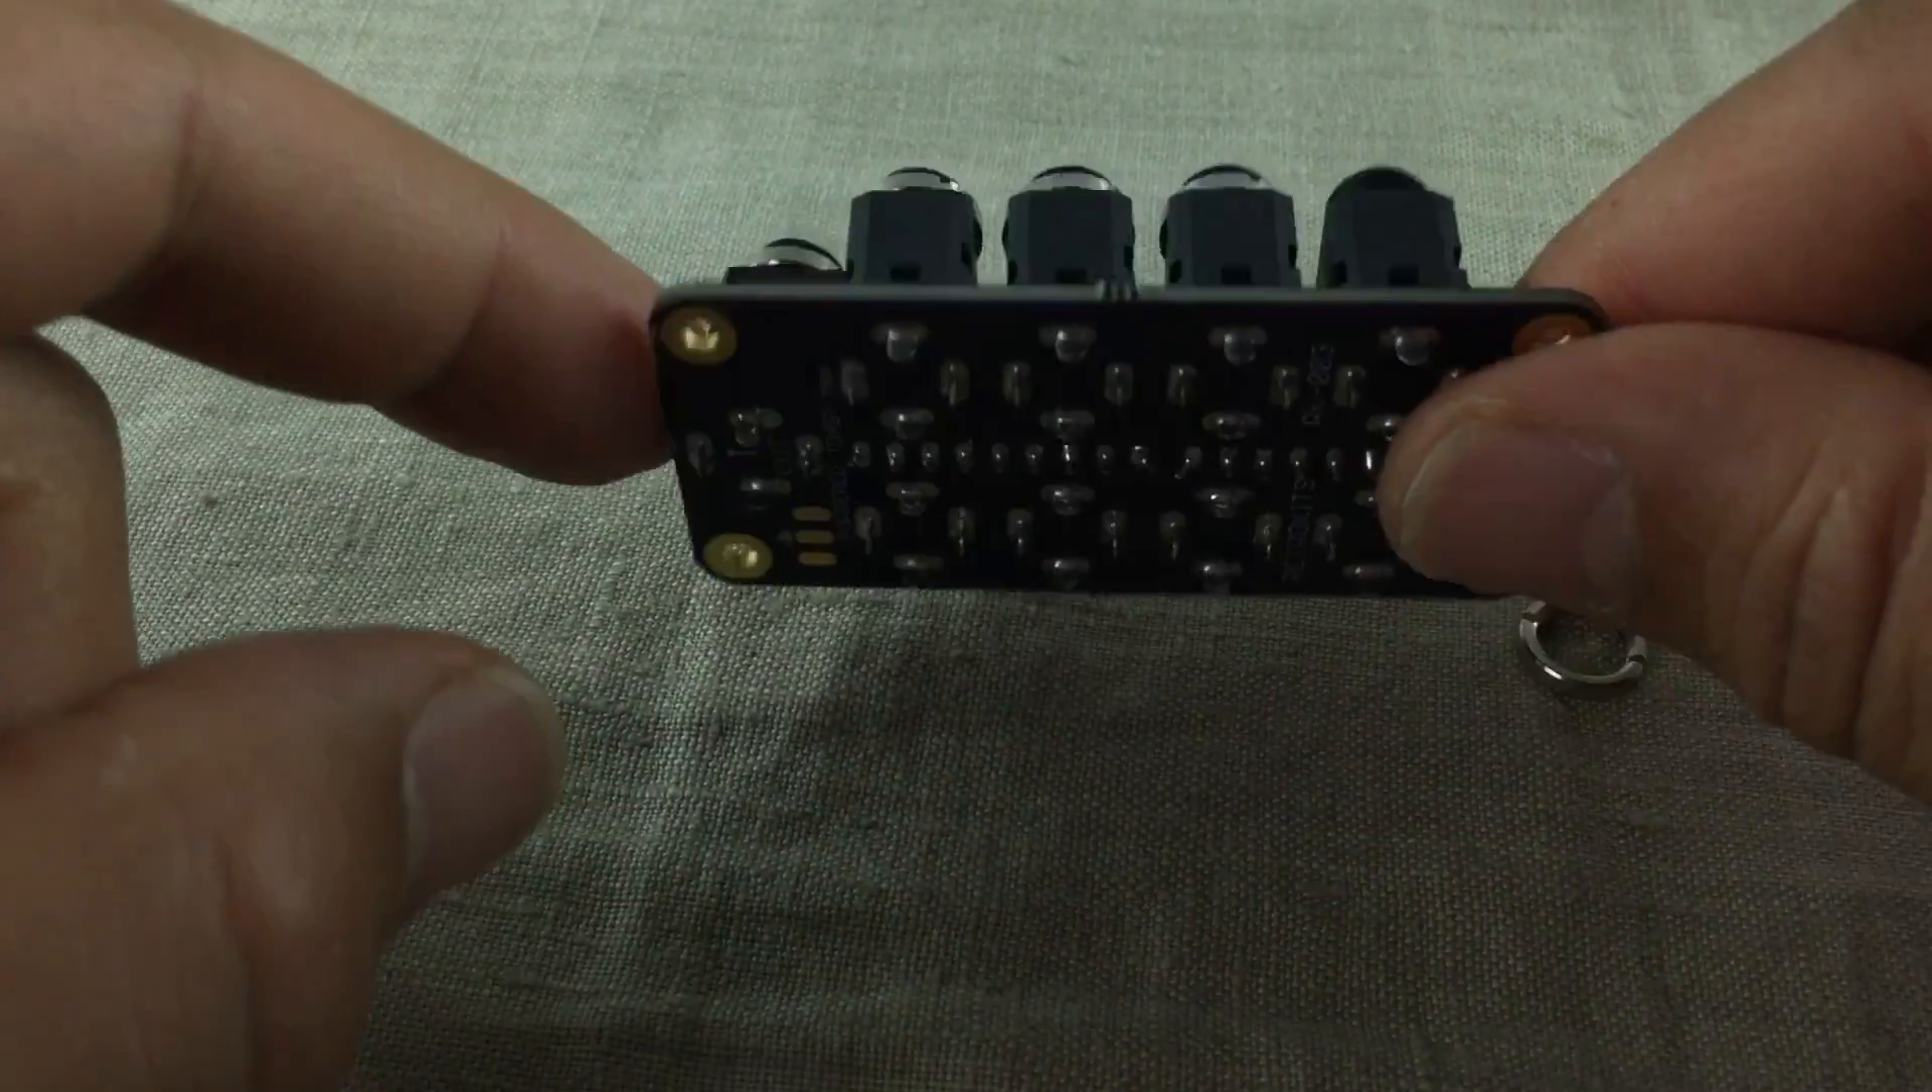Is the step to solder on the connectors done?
Yes.